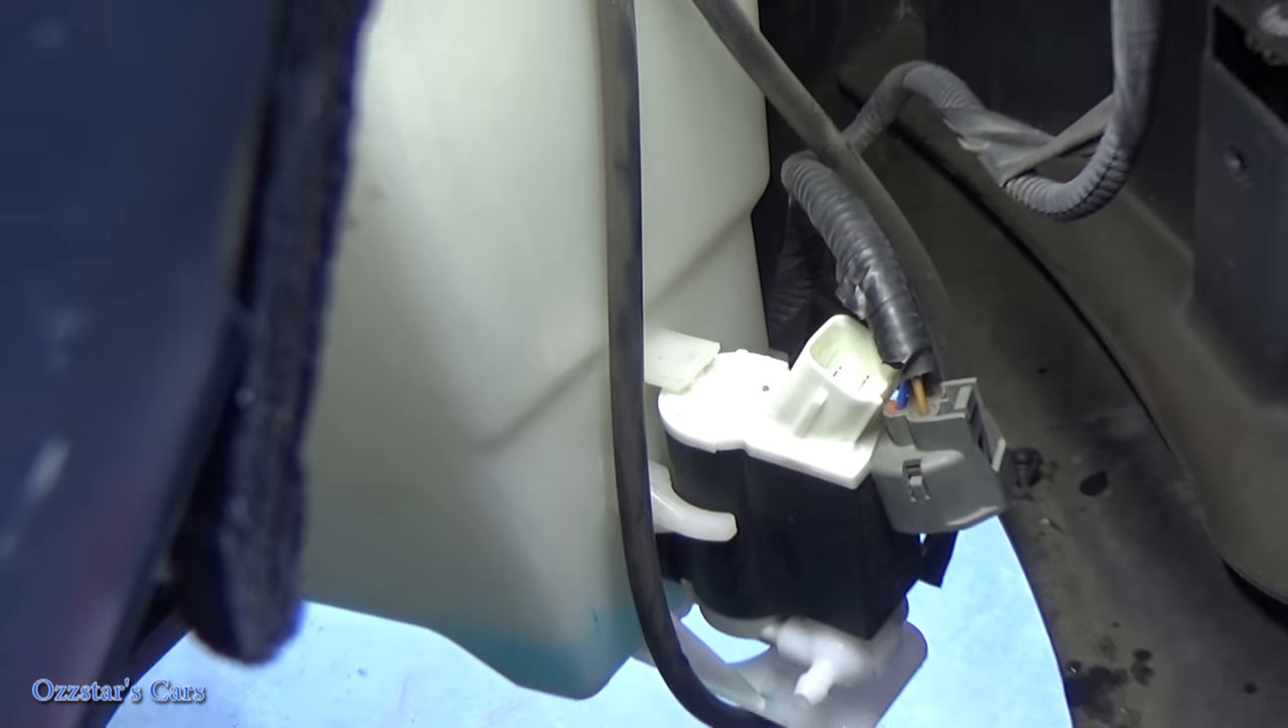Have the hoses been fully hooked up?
No.